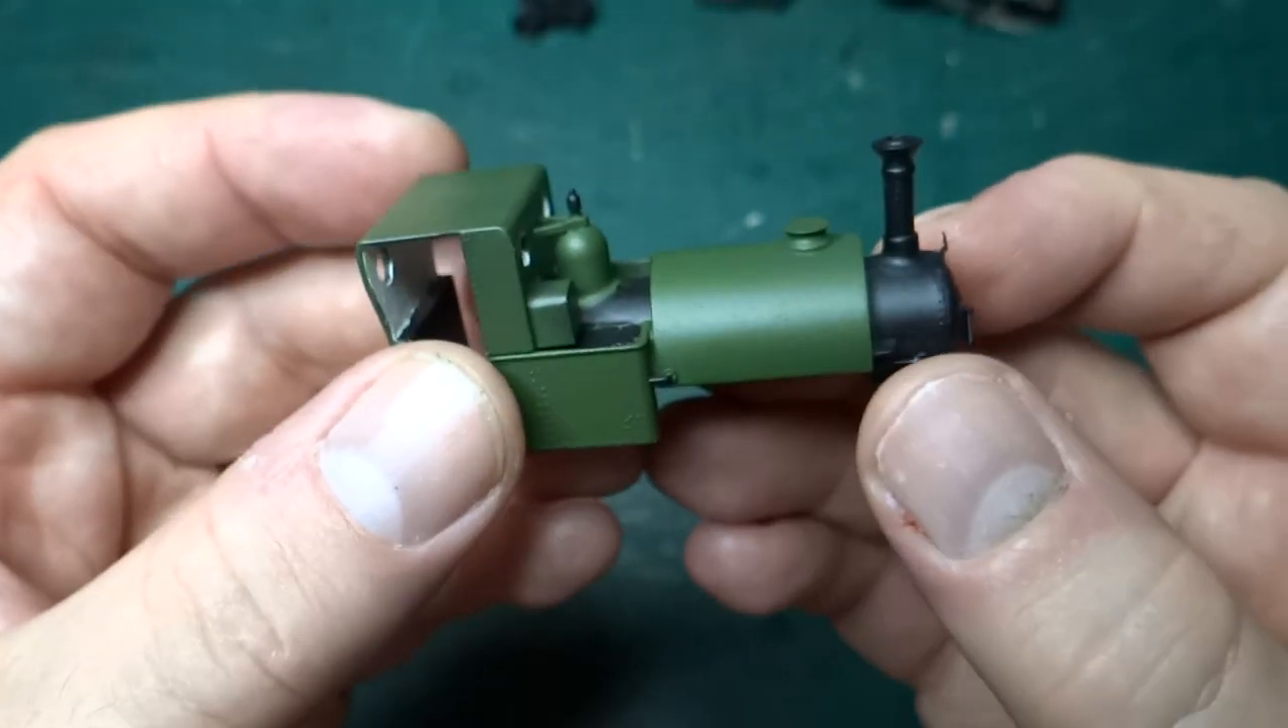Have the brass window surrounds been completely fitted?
No.